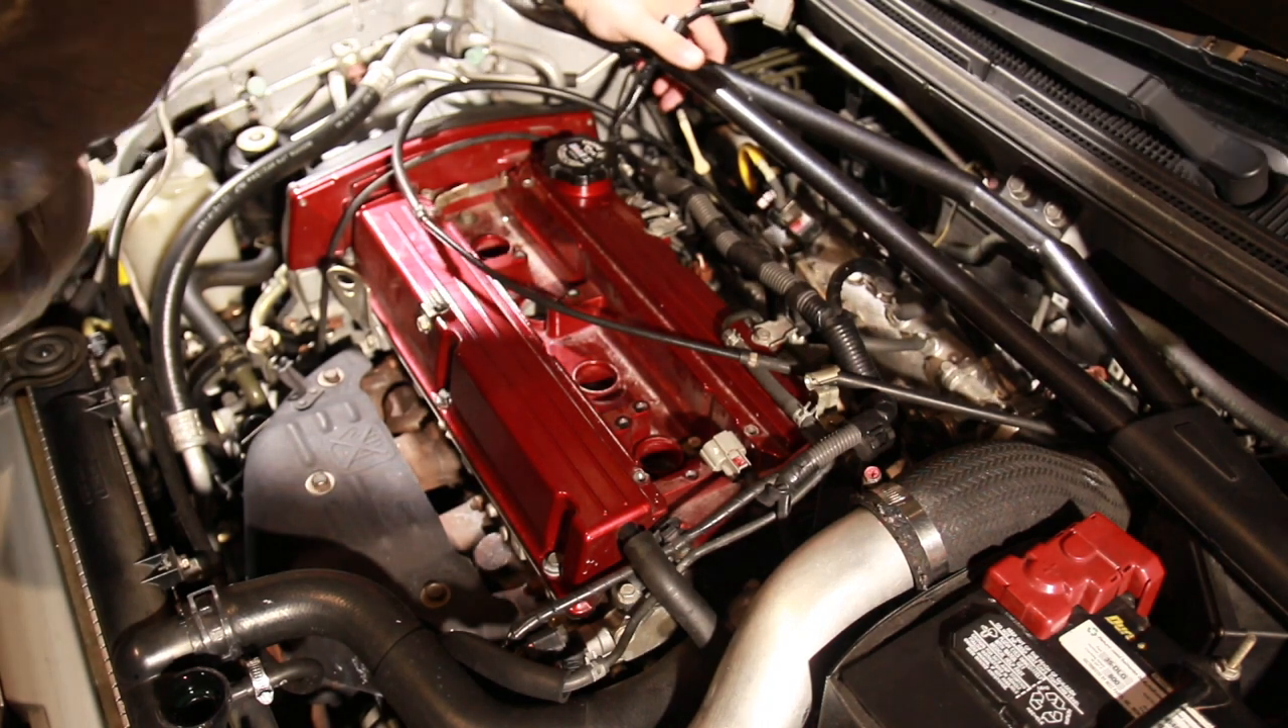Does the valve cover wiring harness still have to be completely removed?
Yes.